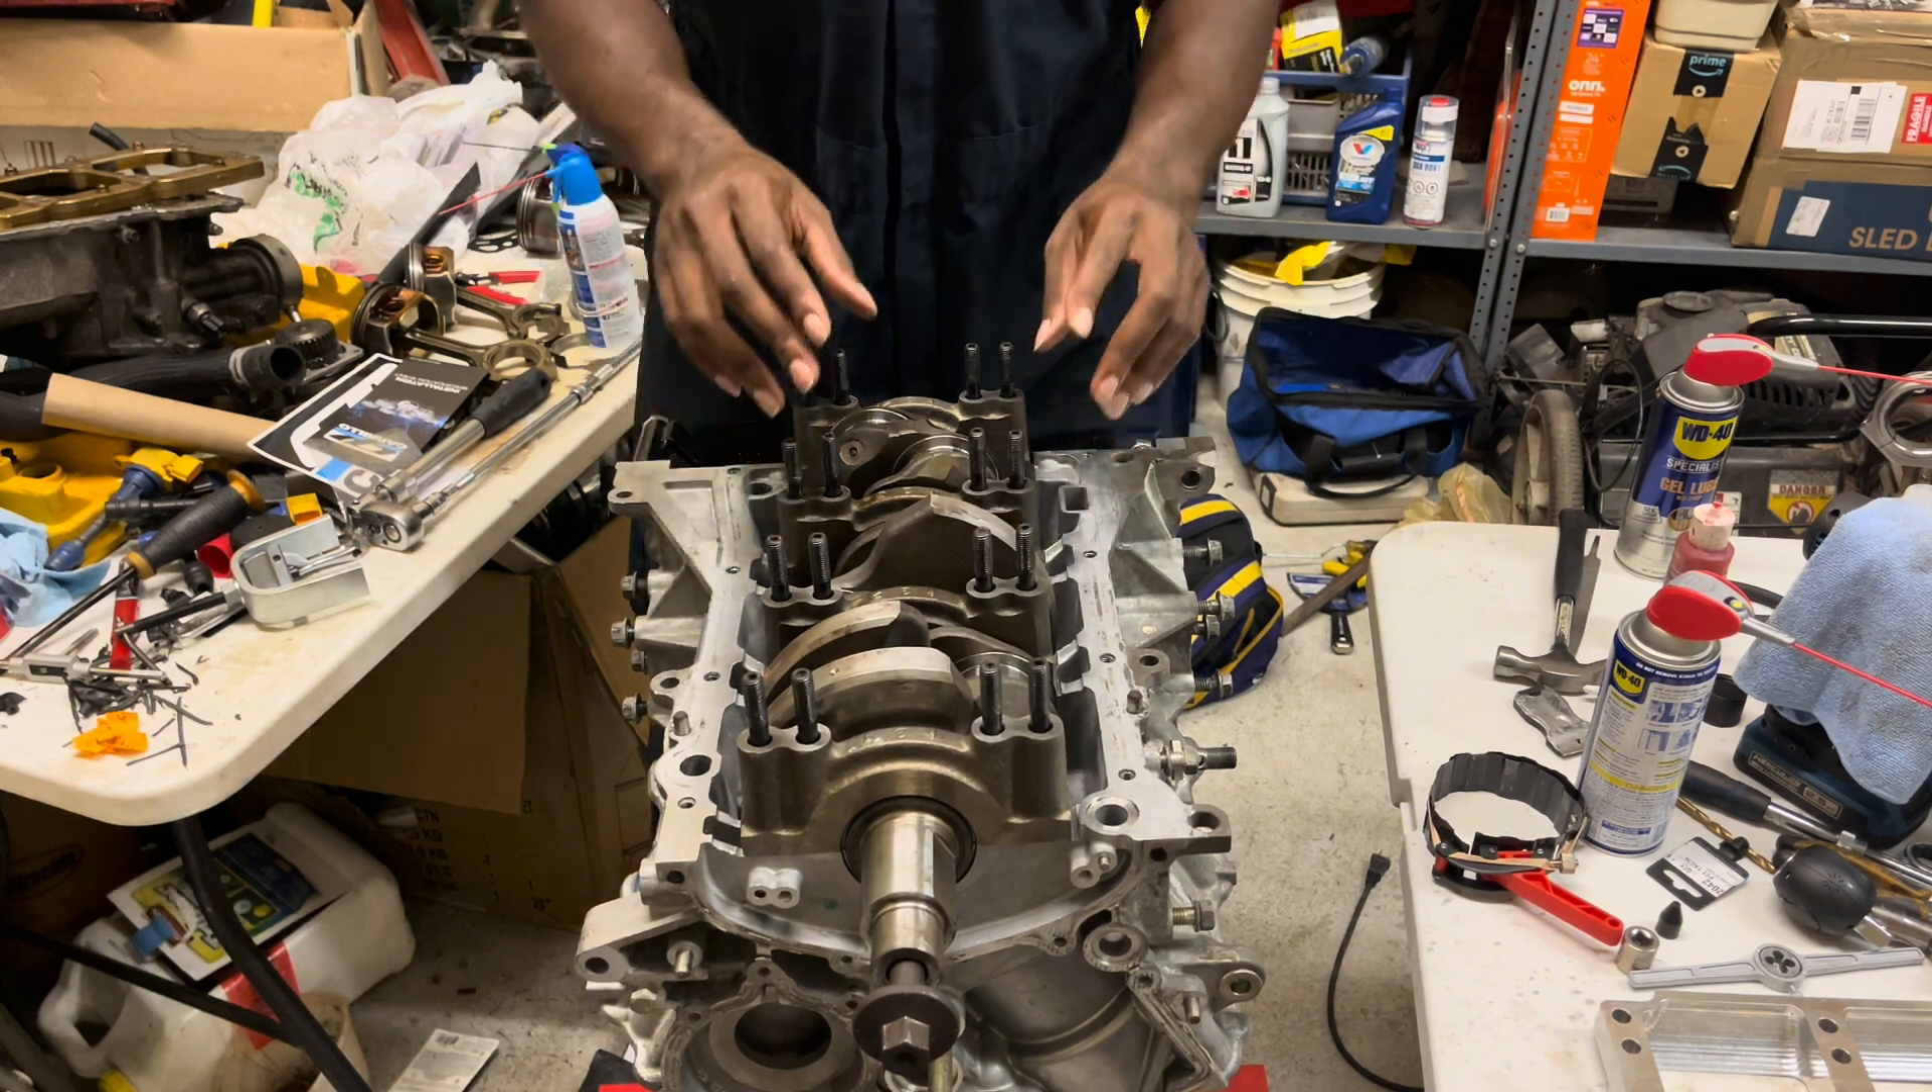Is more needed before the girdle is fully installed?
Yes.